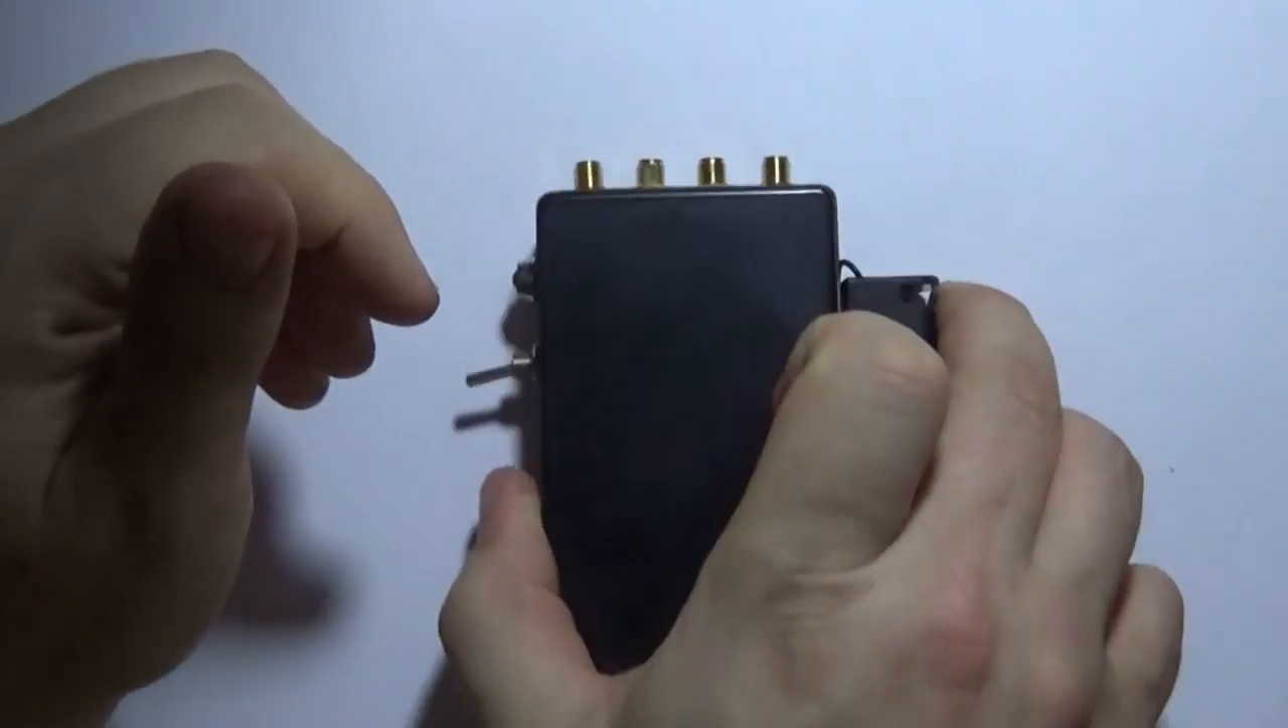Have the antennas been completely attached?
No.